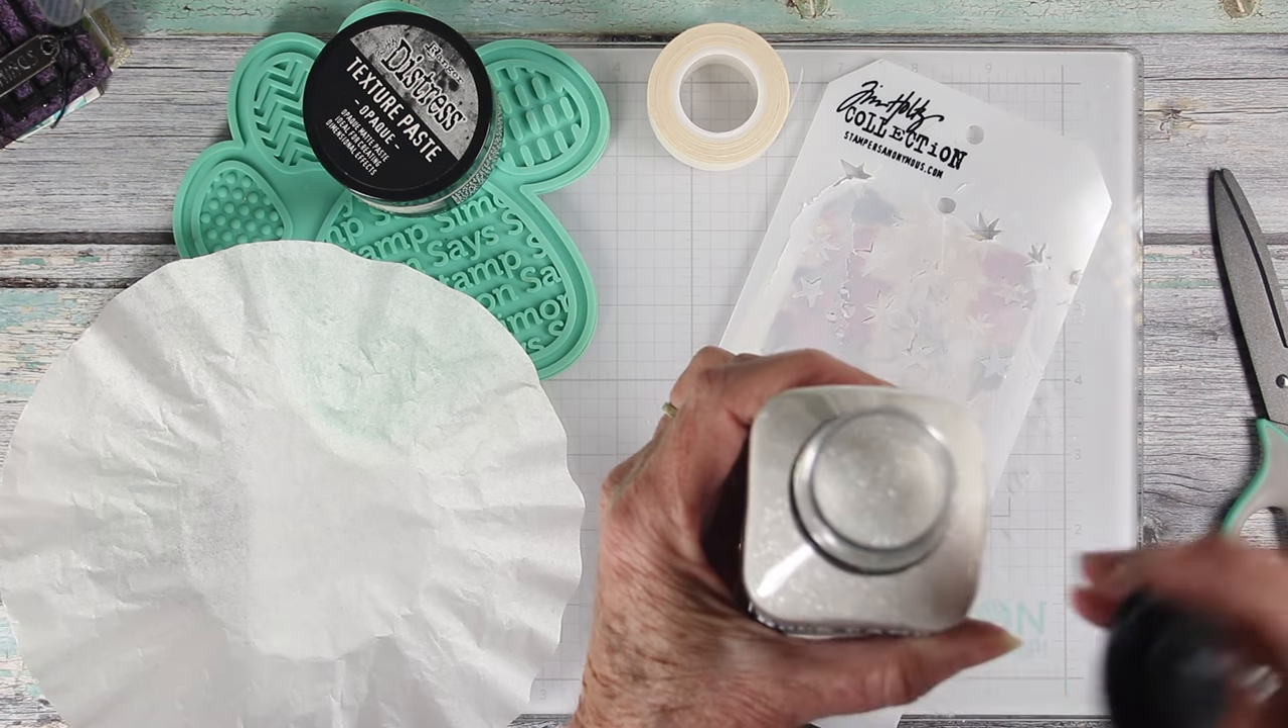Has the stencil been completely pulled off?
No.